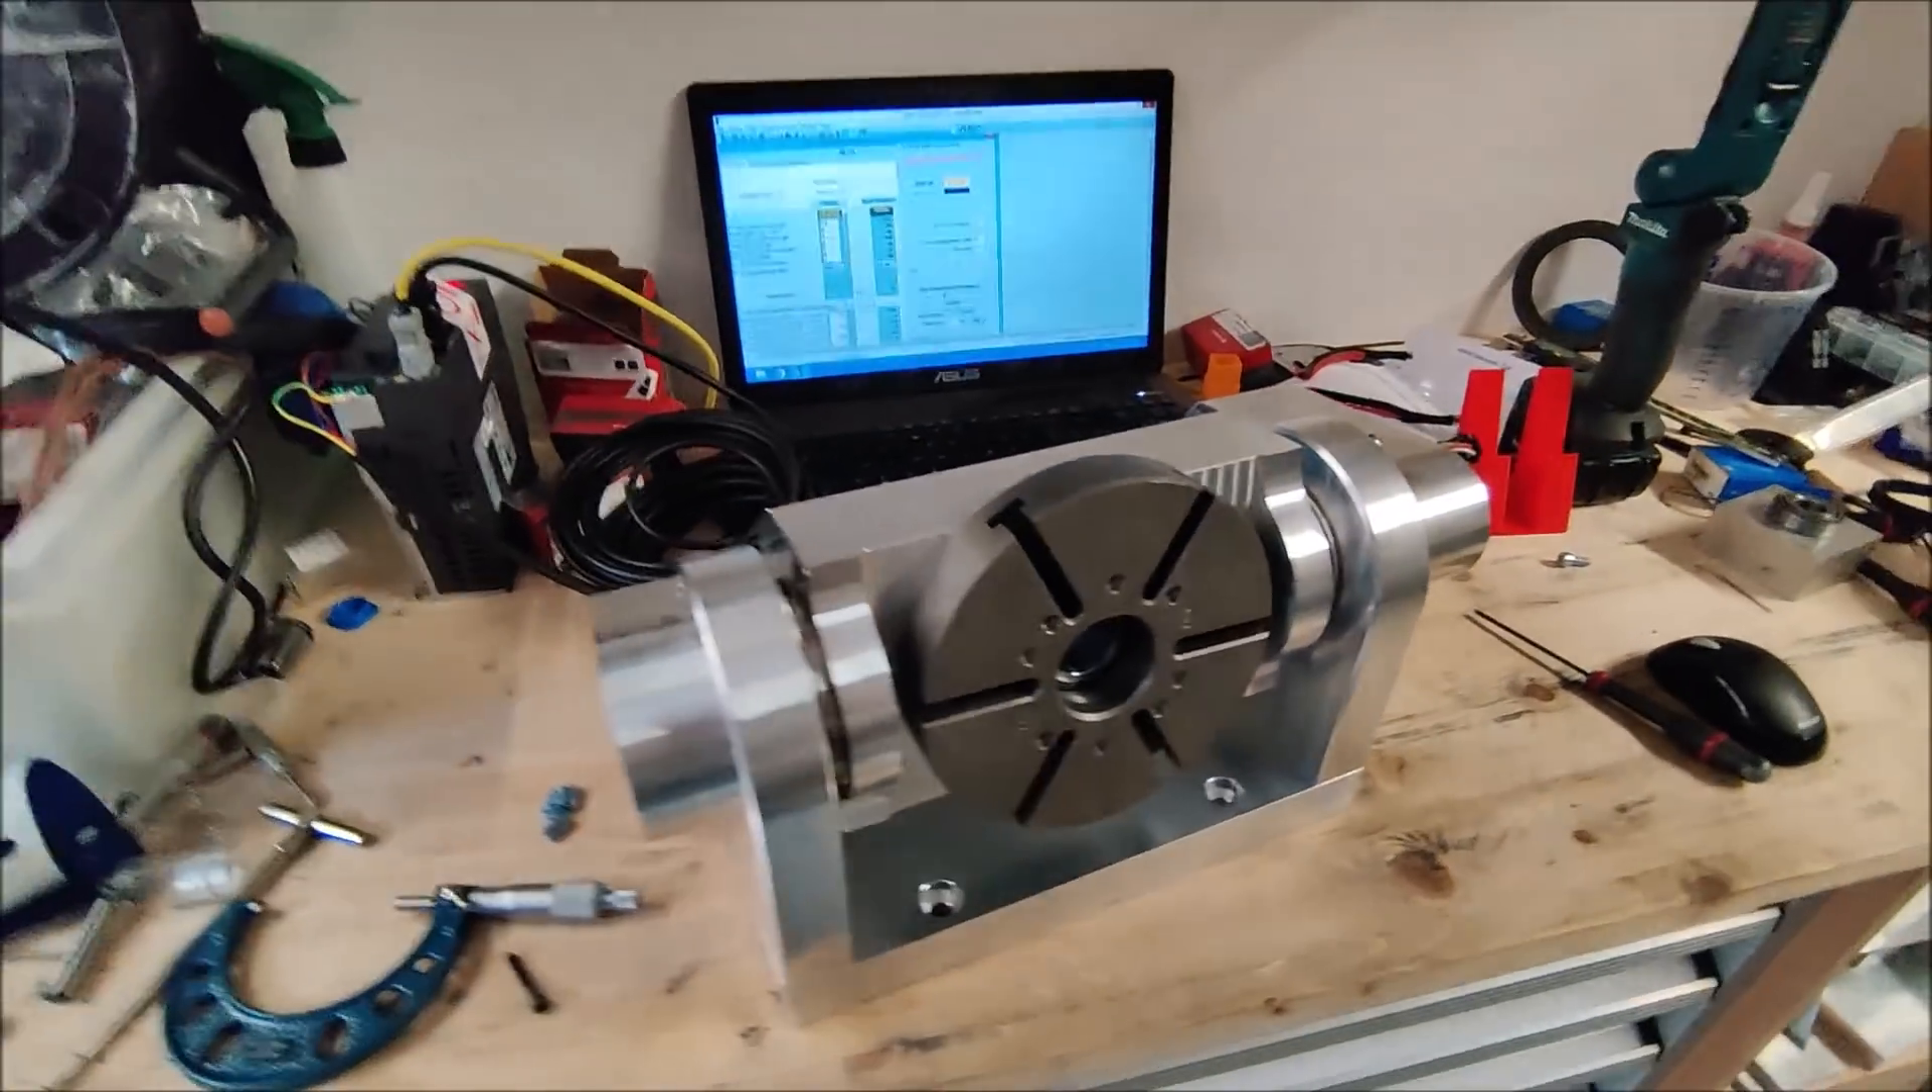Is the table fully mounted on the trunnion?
Yes.